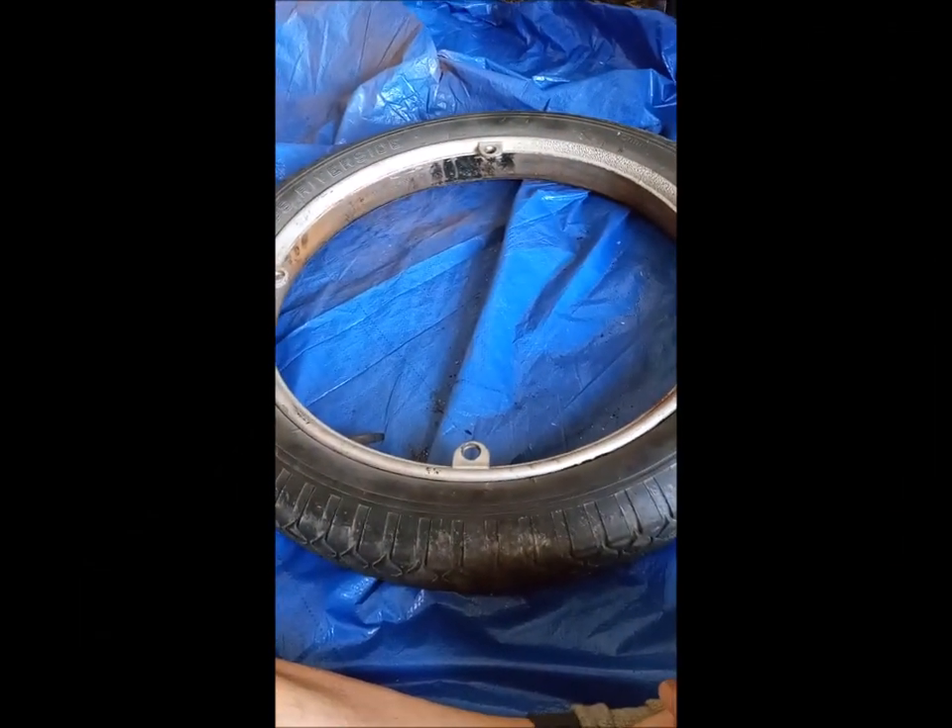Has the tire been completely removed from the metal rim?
No.